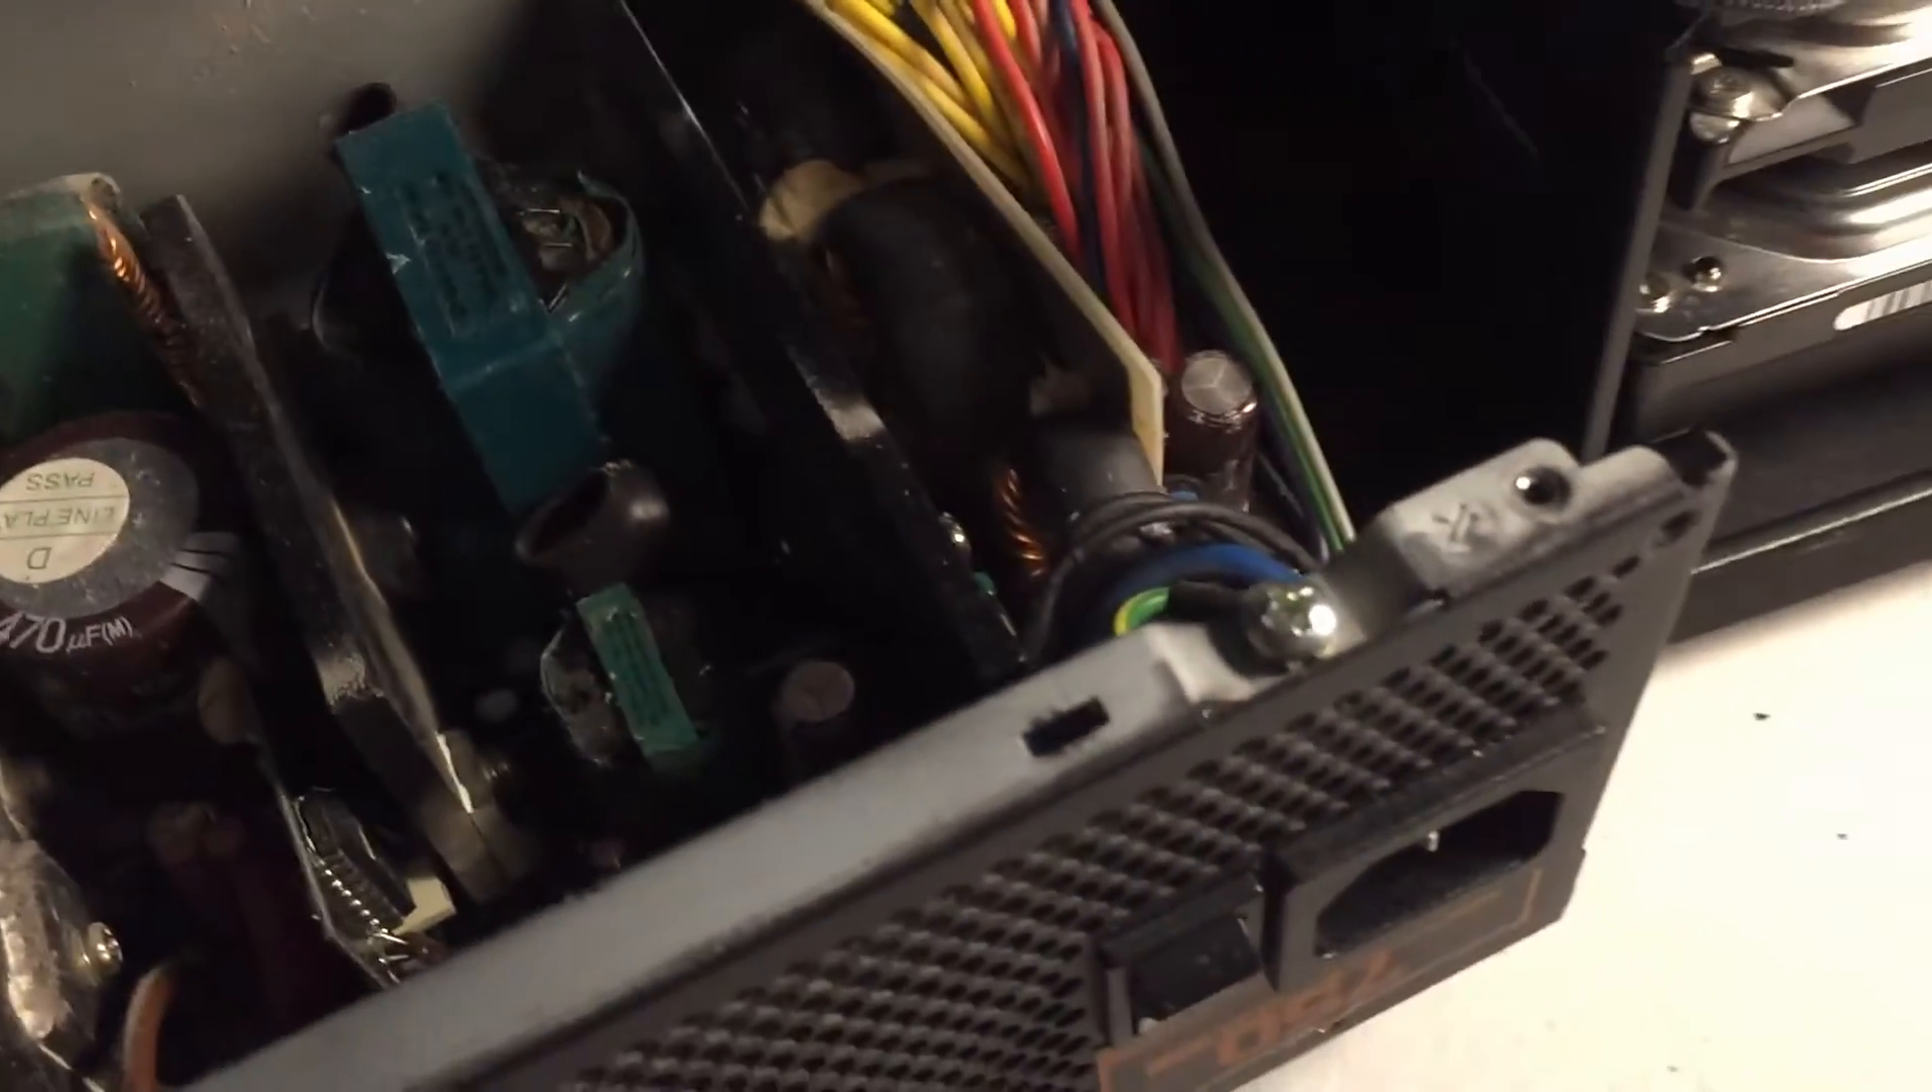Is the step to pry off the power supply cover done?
Yes.